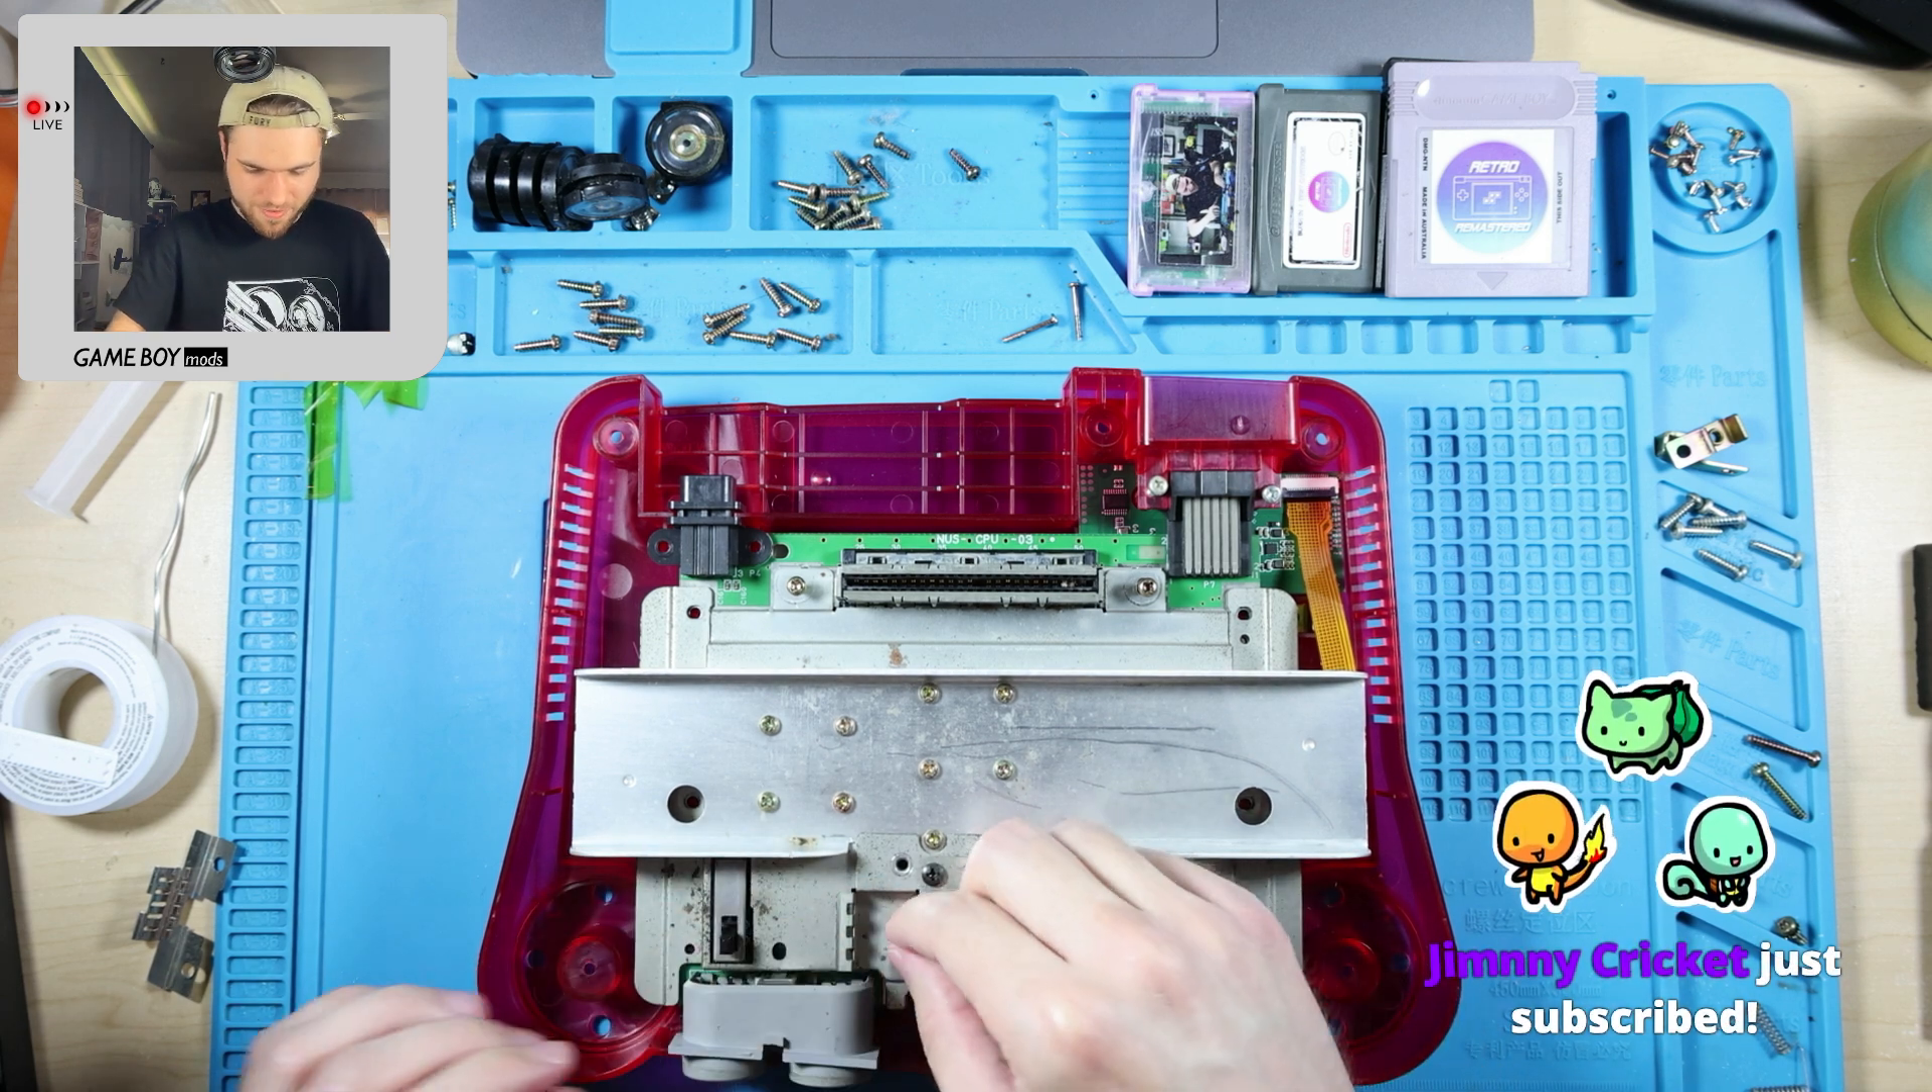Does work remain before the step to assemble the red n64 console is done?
Yes.